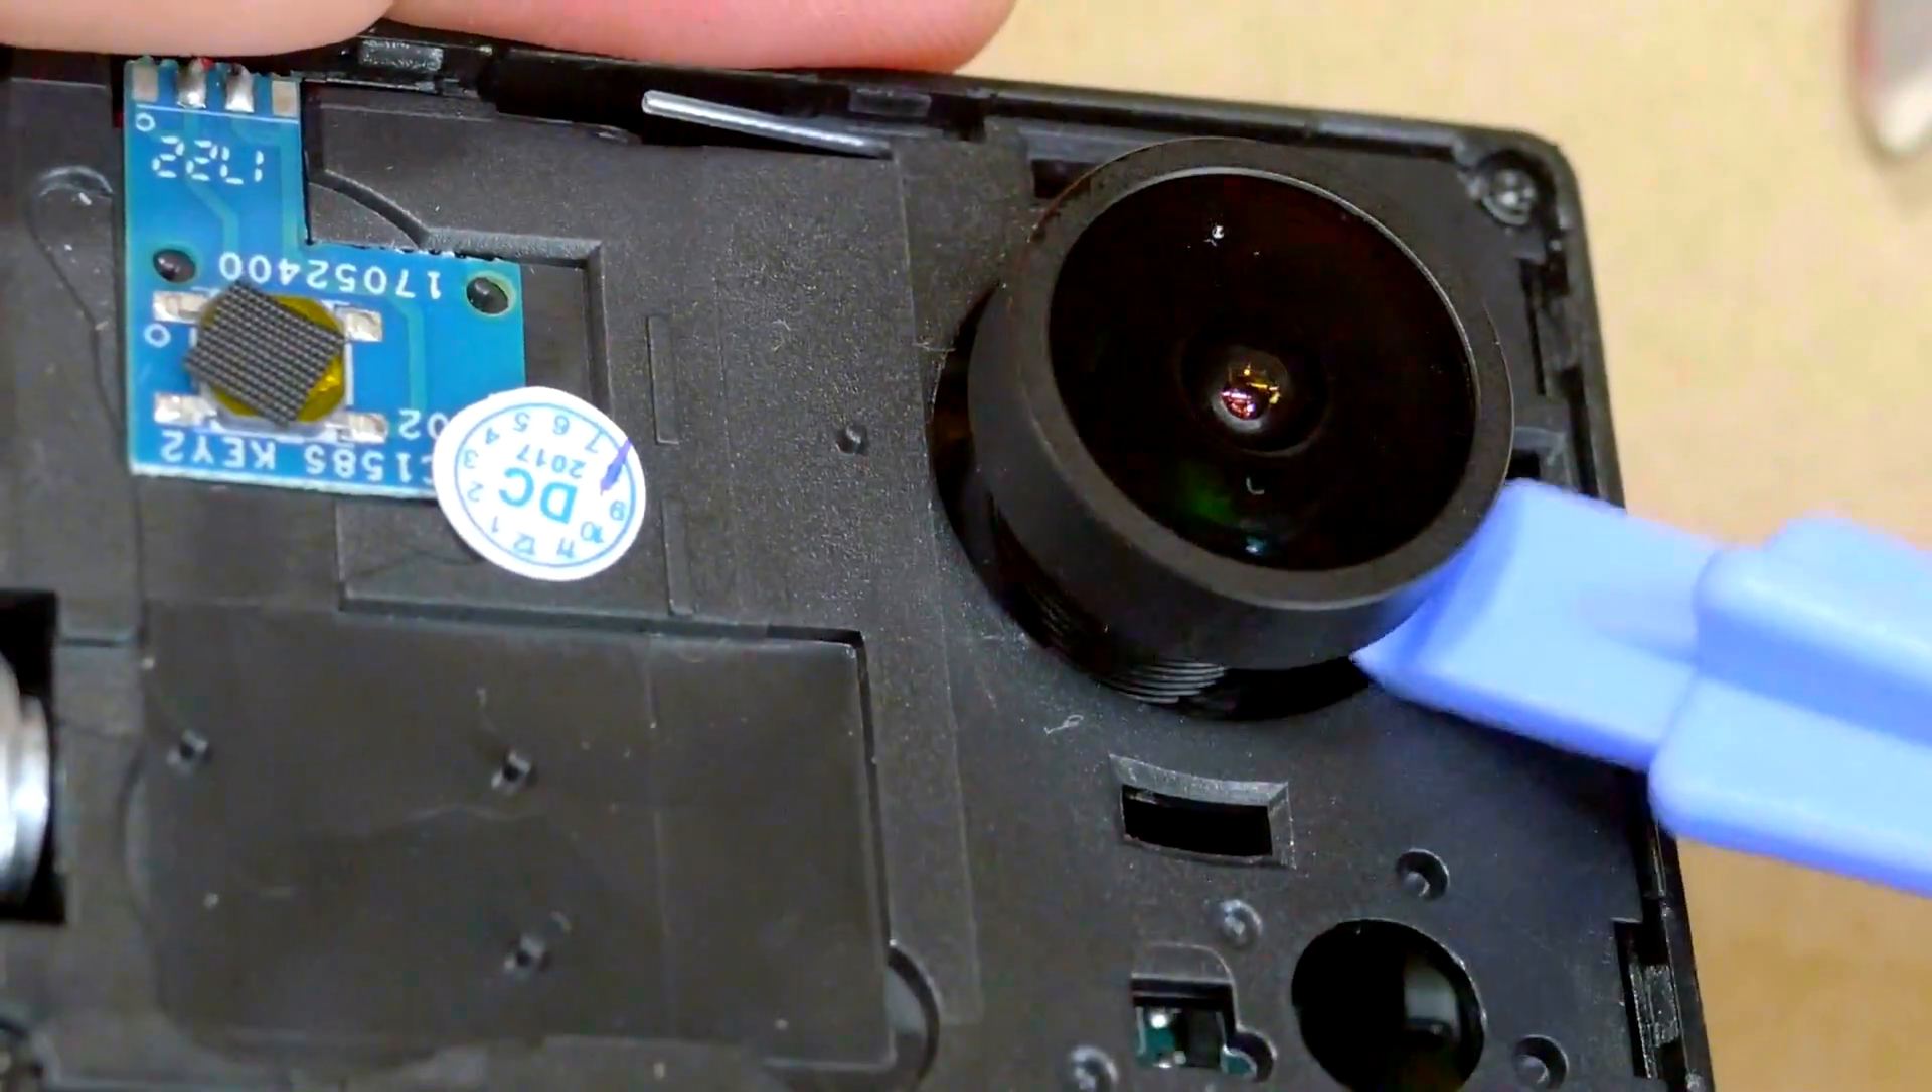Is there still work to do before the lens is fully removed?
Yes.